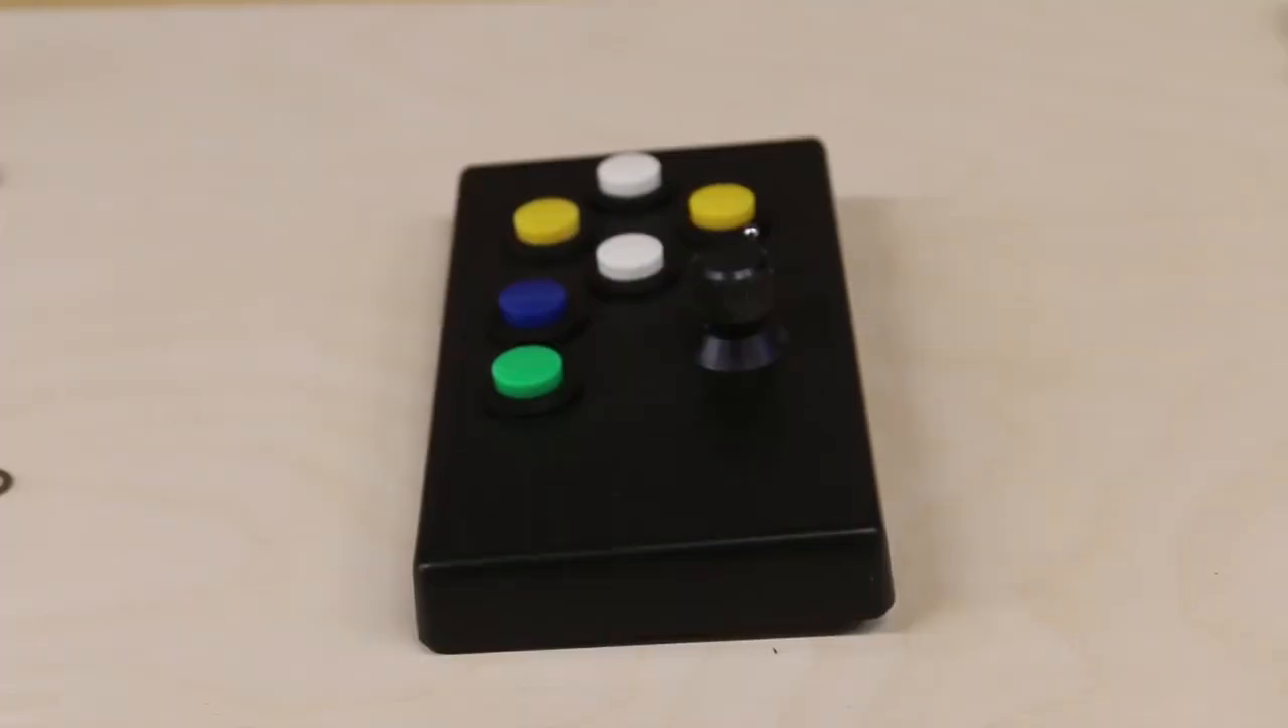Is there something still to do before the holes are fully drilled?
No.